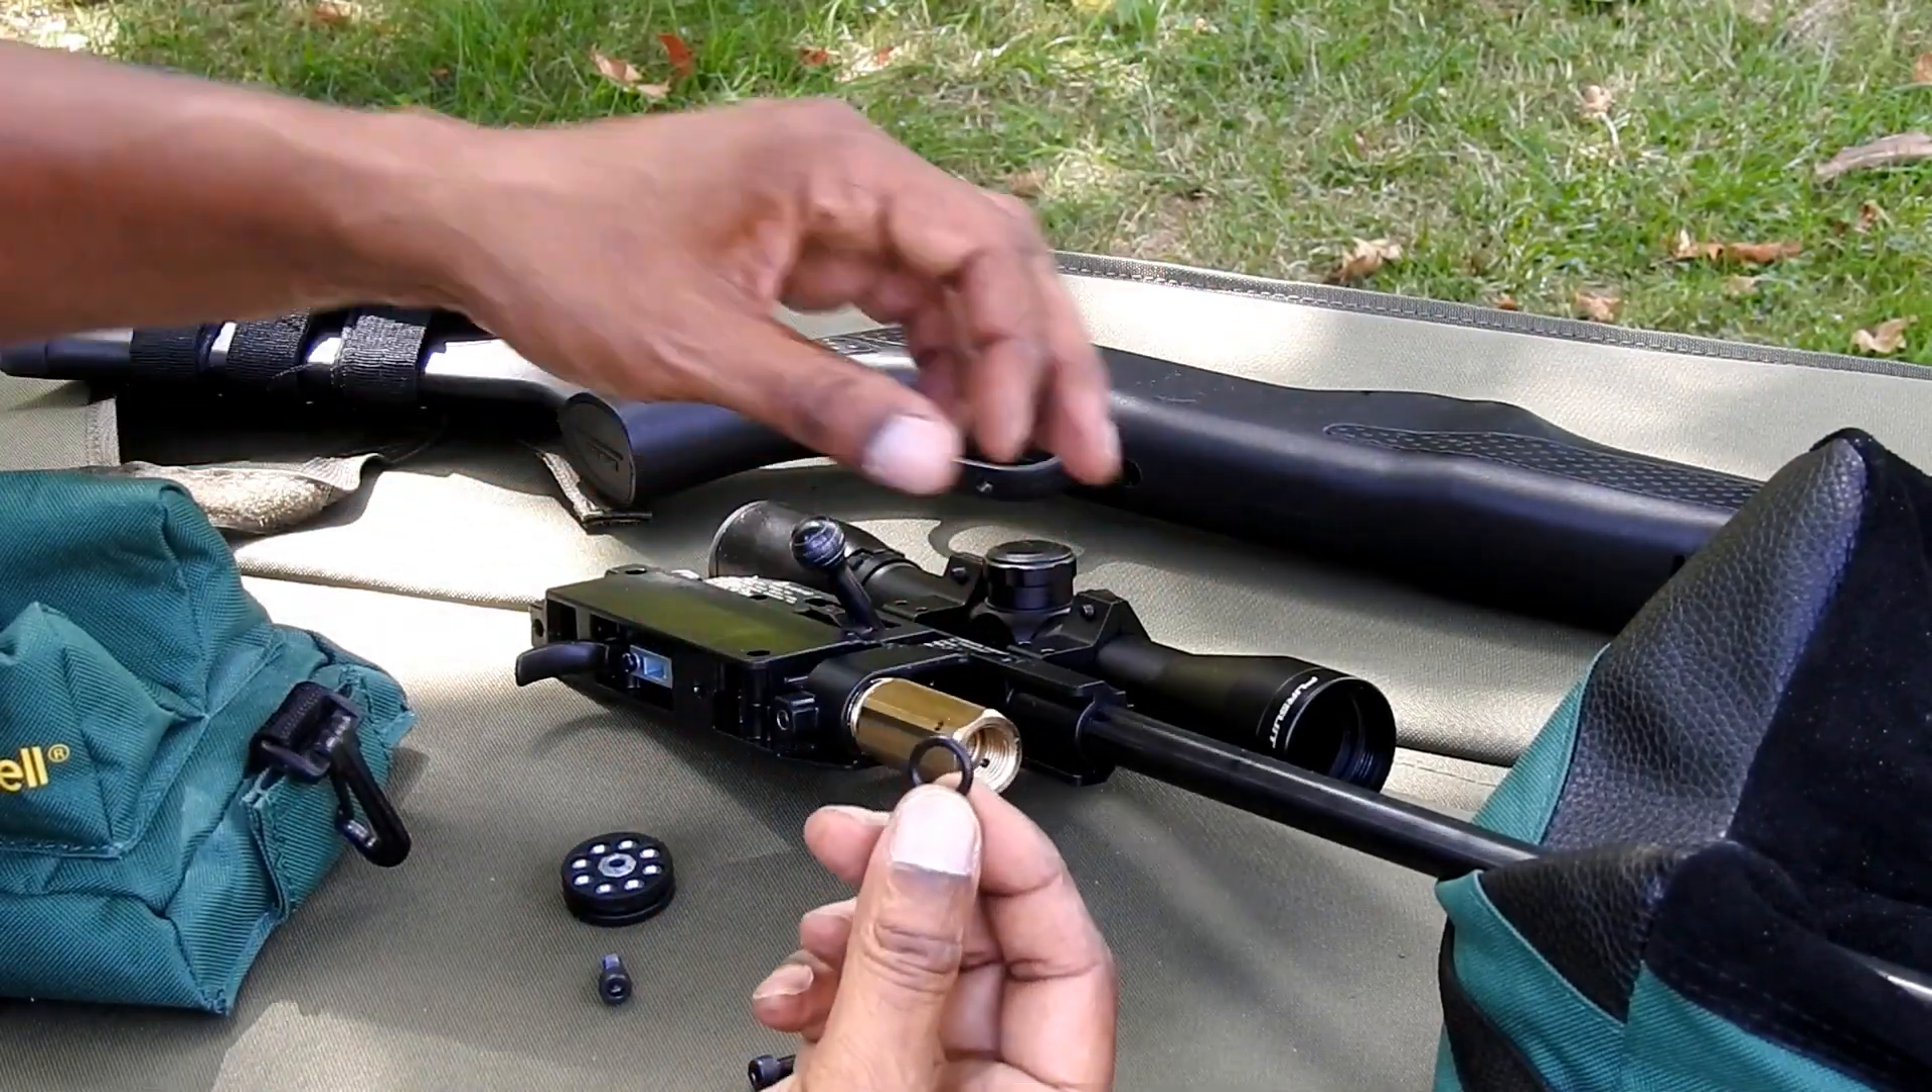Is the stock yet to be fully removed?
No.